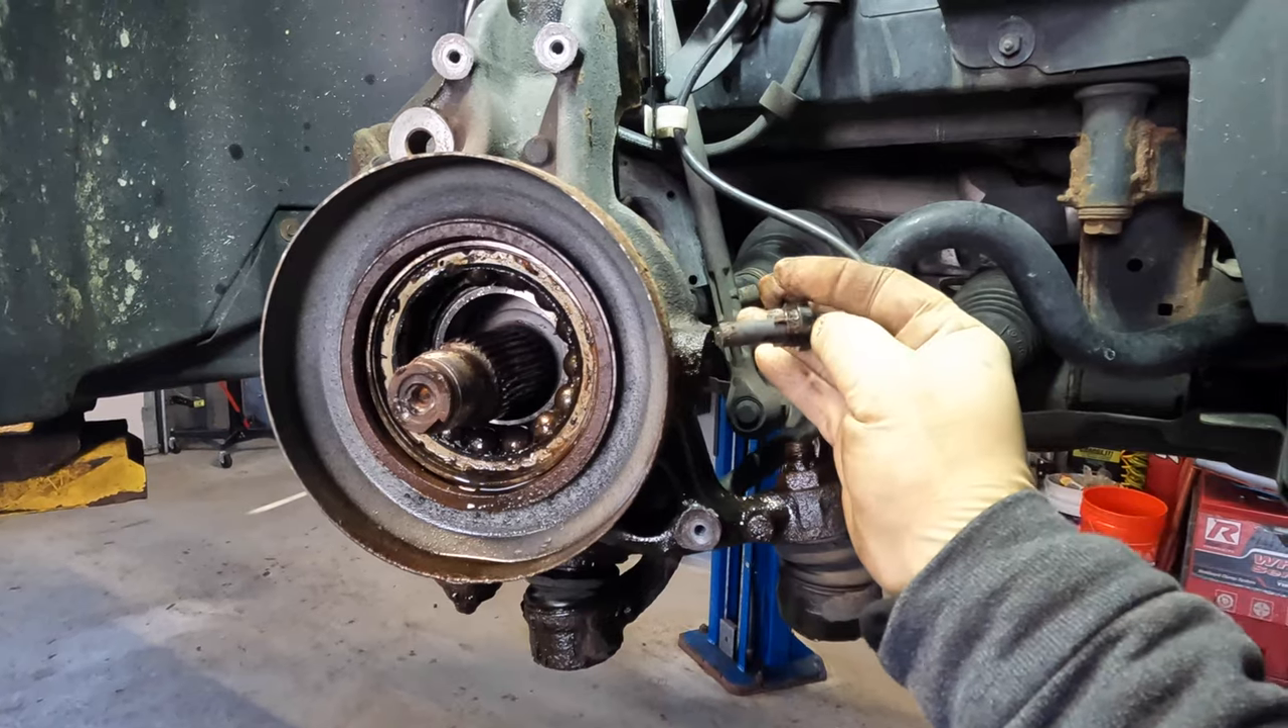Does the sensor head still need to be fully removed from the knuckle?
No.